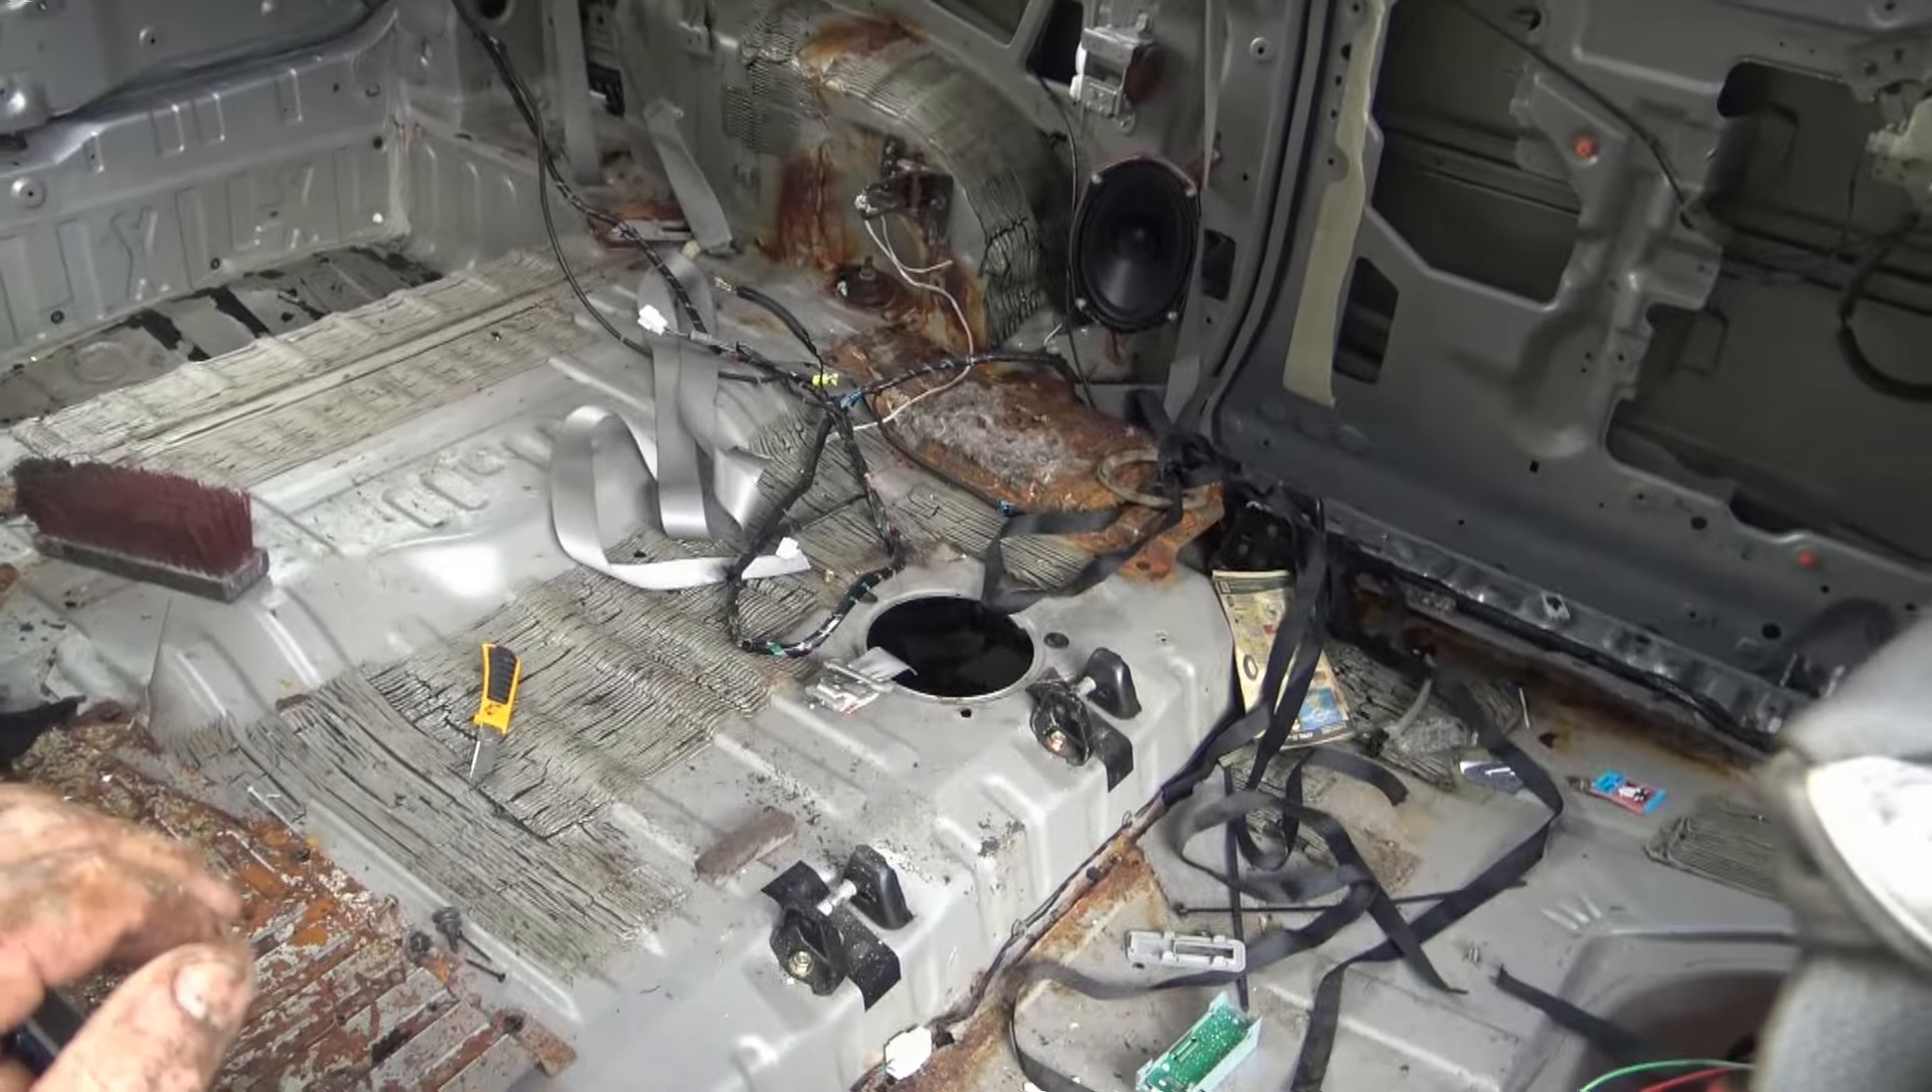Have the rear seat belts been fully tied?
No.